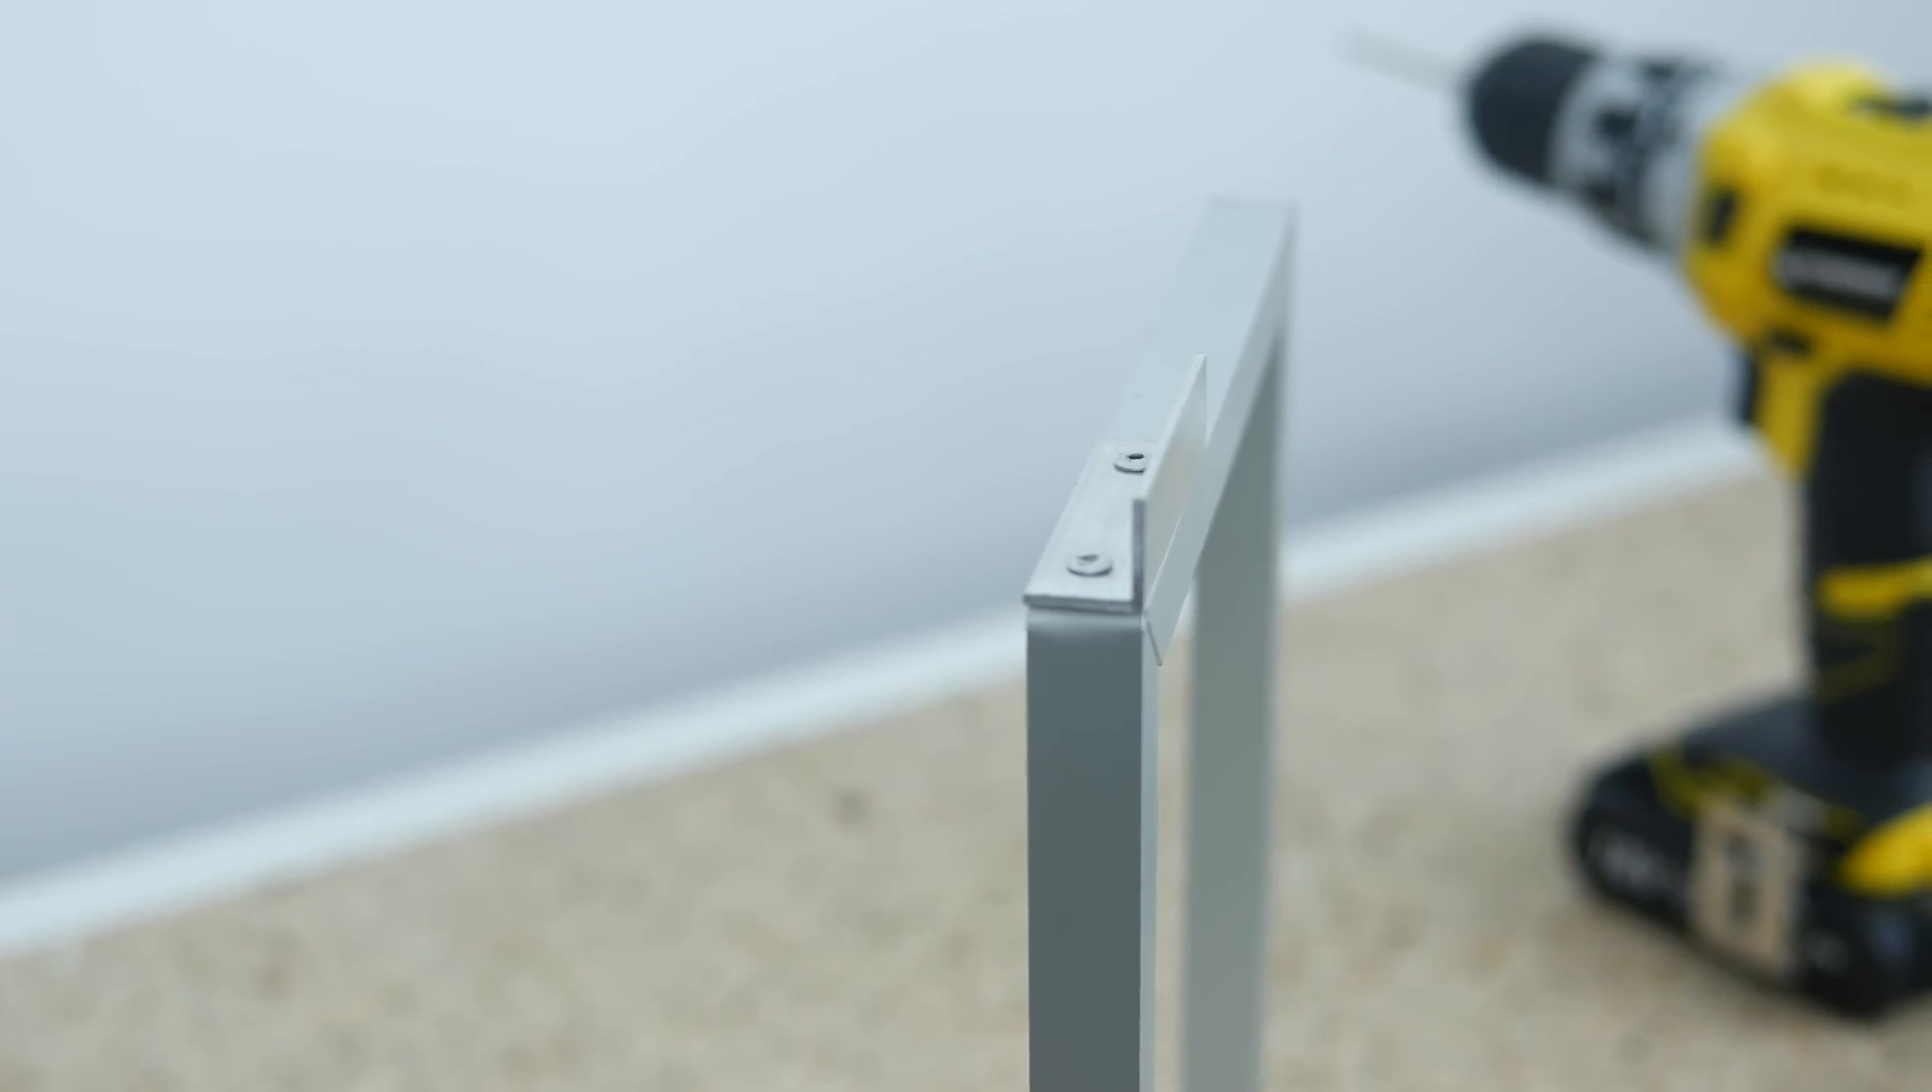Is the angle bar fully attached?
Yes.